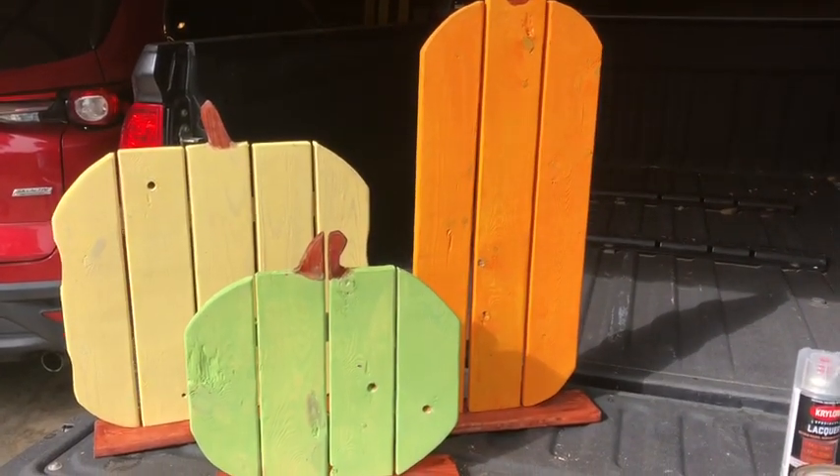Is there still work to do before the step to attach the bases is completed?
No.